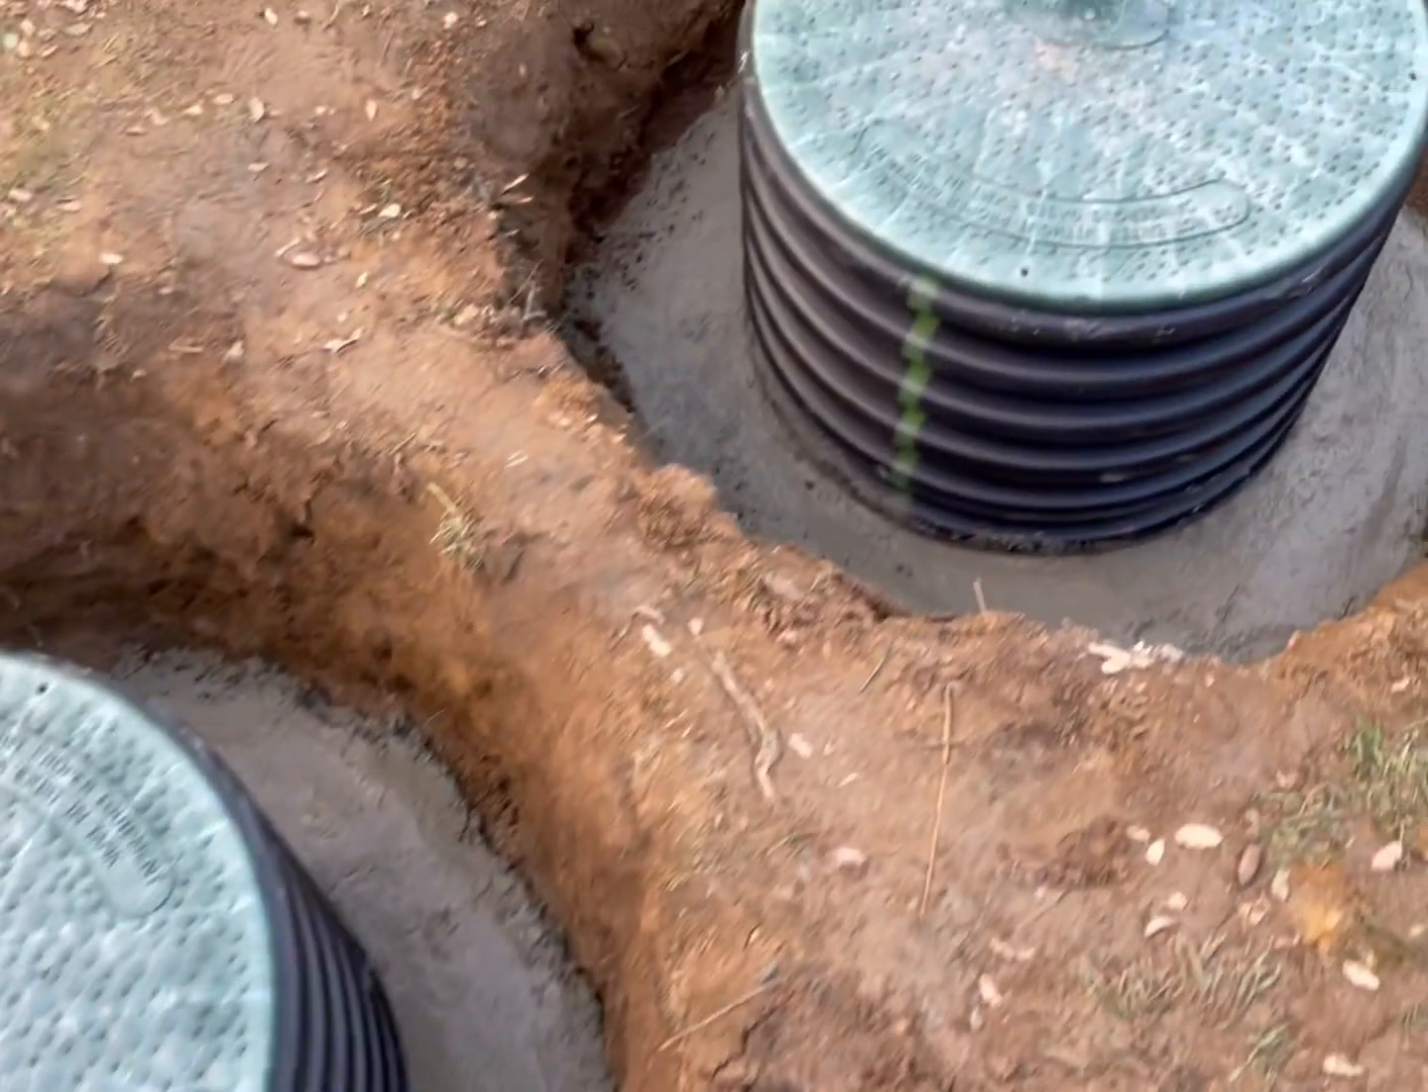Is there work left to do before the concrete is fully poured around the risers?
No.